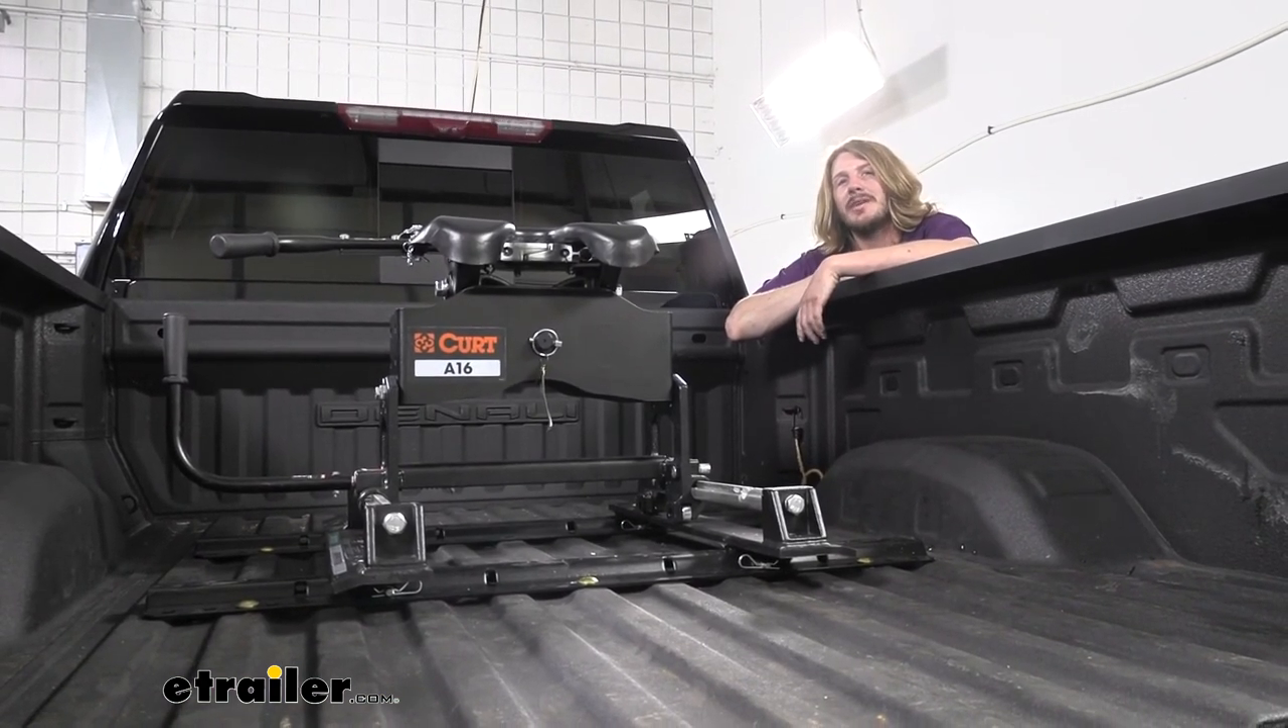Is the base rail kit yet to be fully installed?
No.